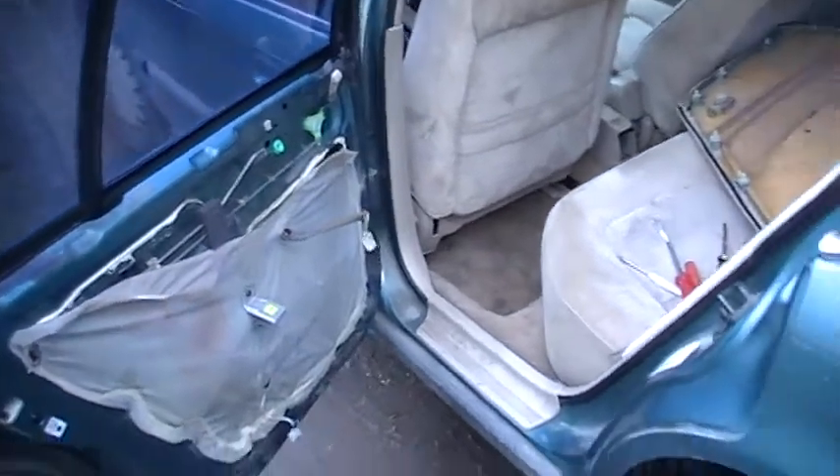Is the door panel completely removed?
Yes.